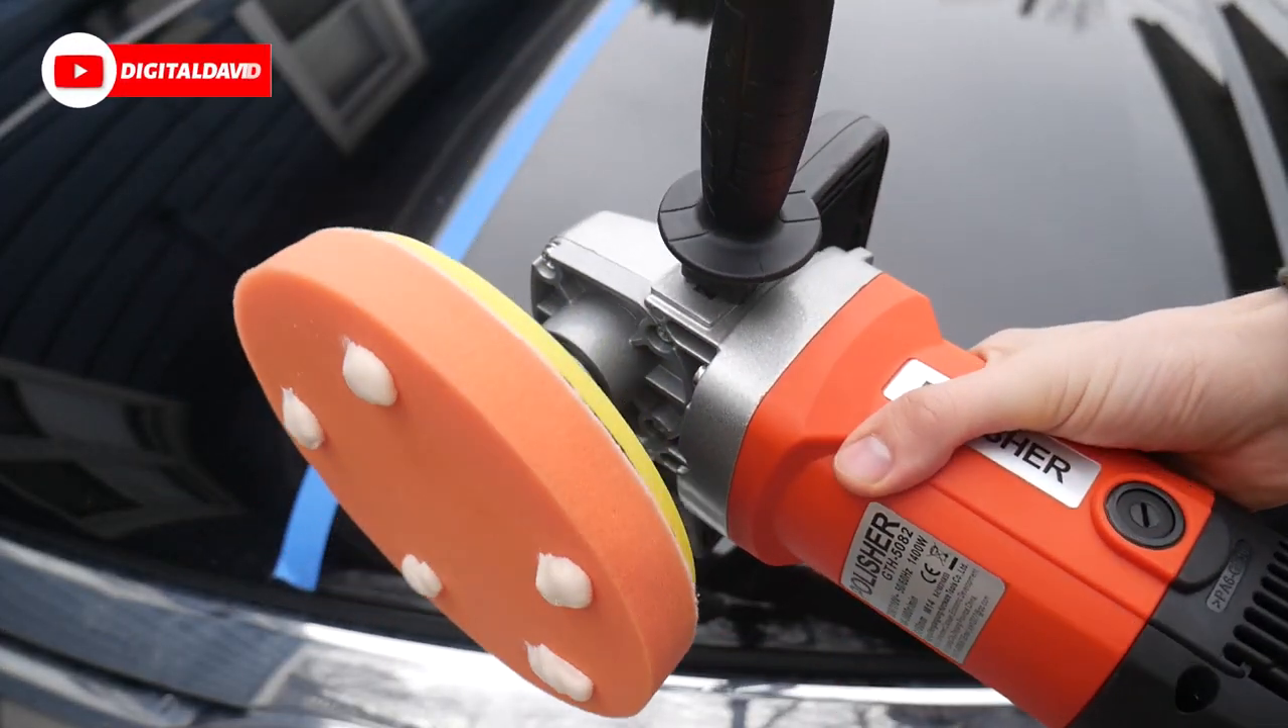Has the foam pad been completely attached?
Yes.